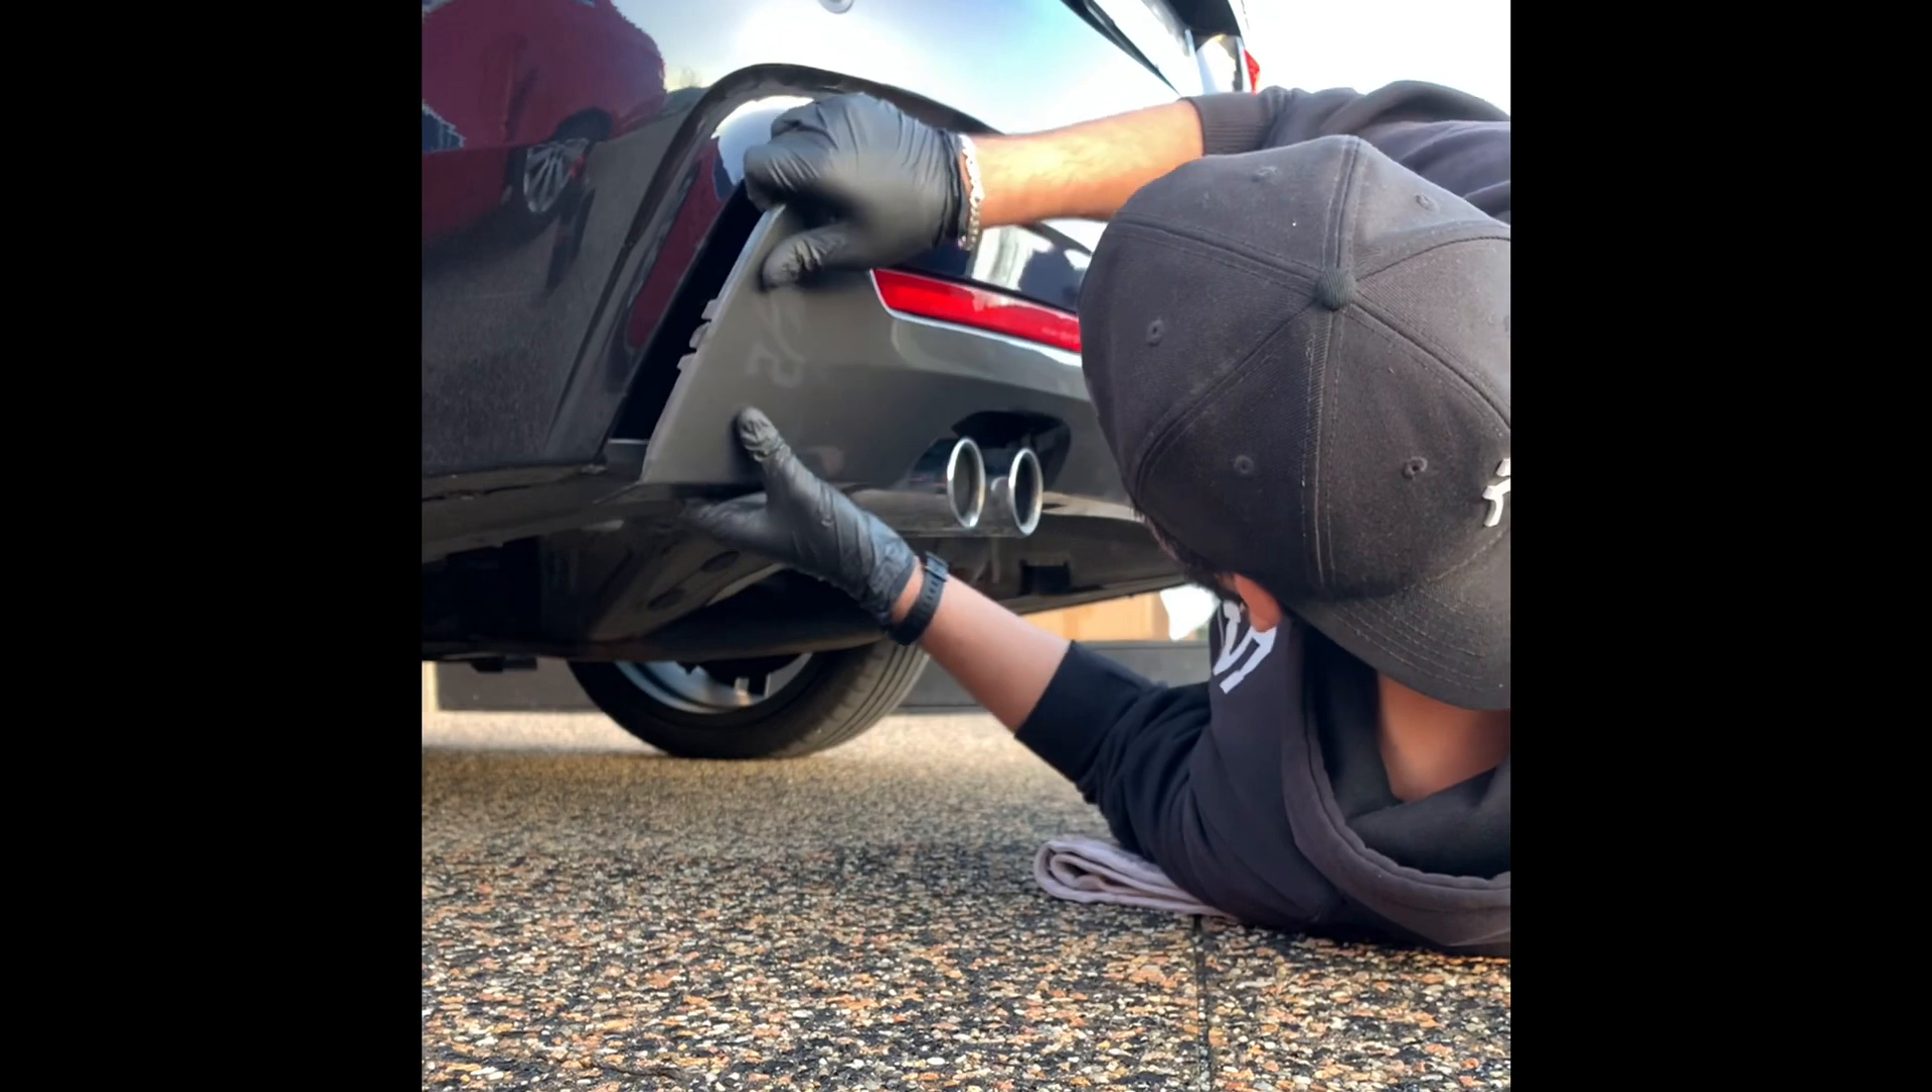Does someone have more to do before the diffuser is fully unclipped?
Yes.